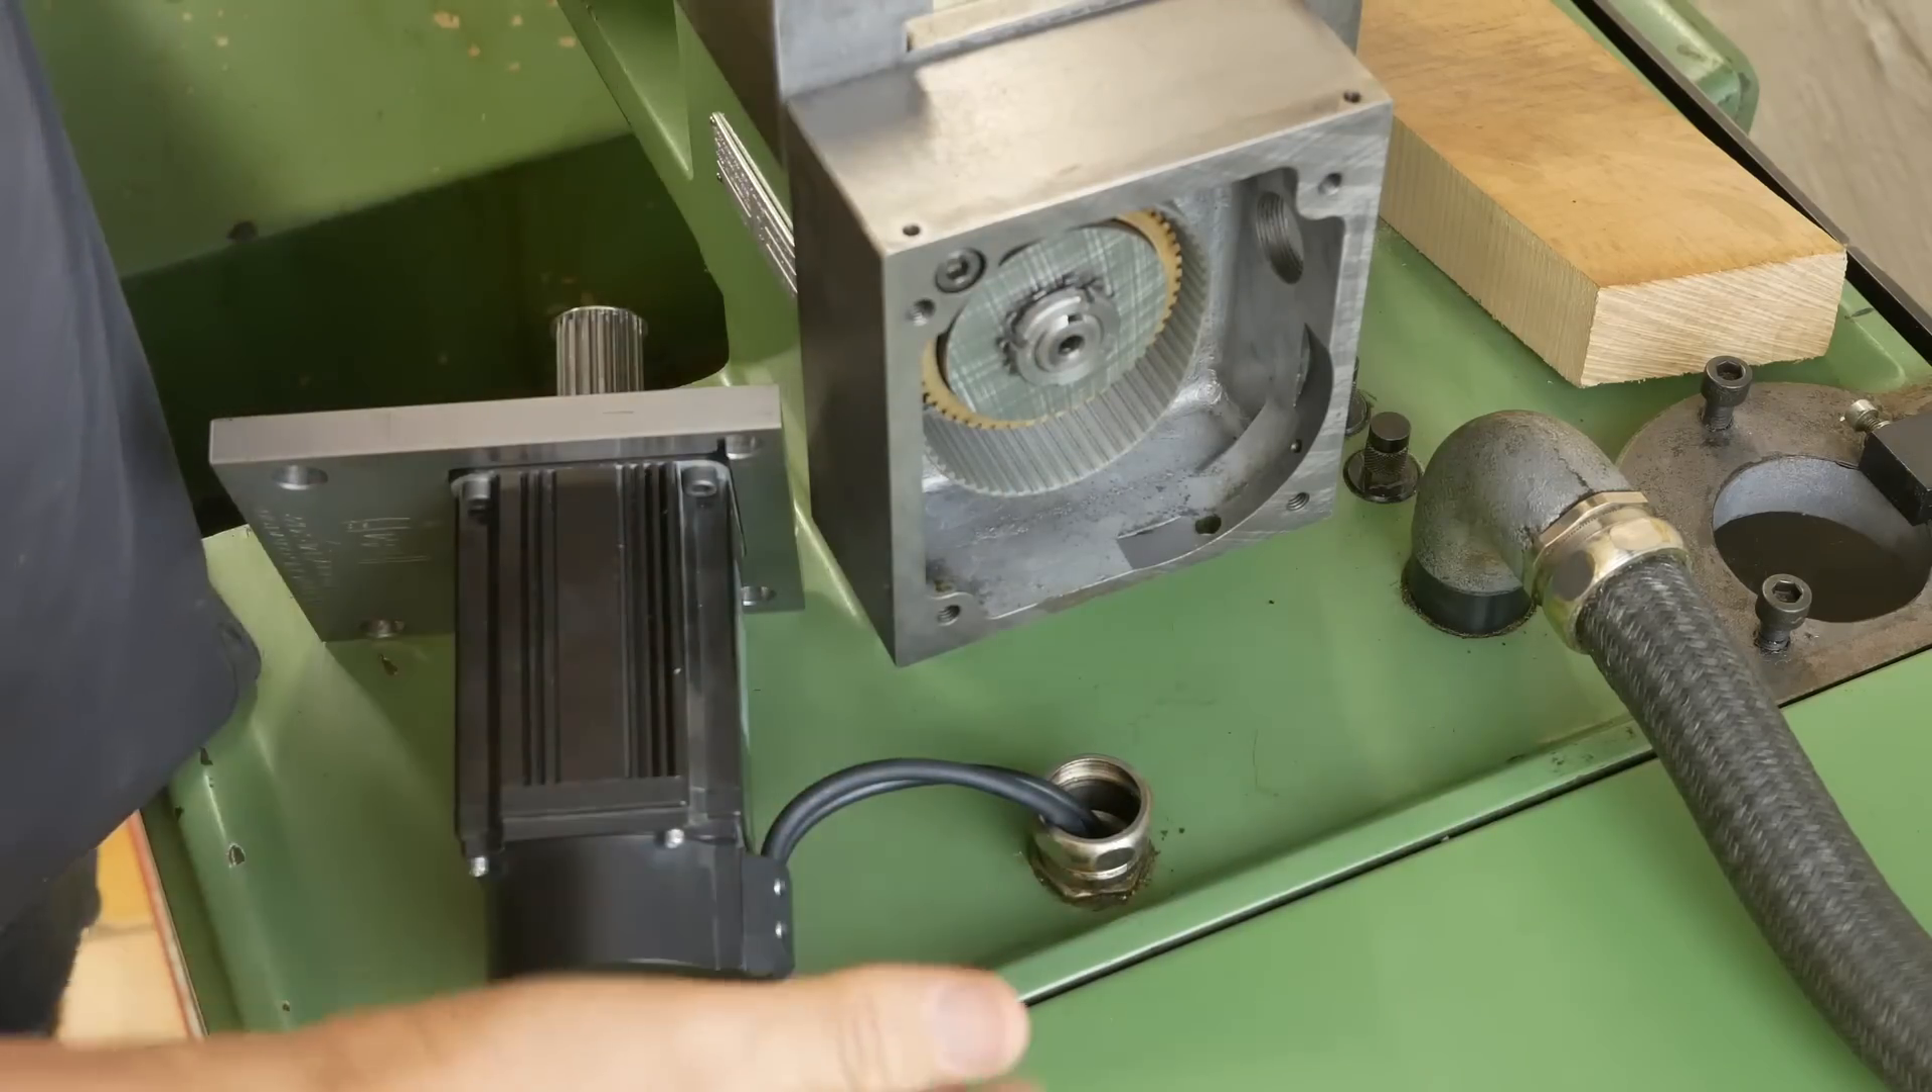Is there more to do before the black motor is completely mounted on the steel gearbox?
Yes.